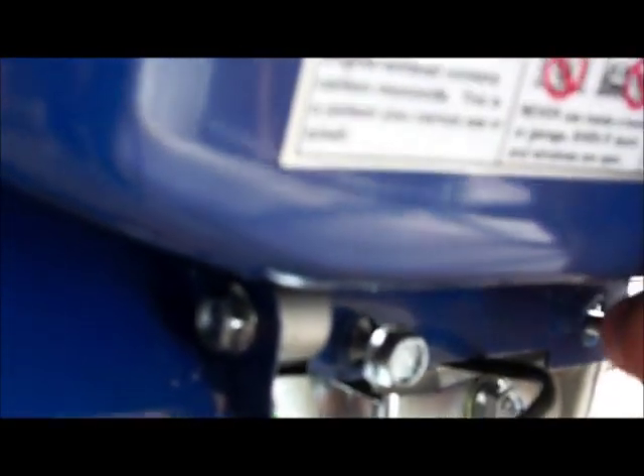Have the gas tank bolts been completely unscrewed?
No.